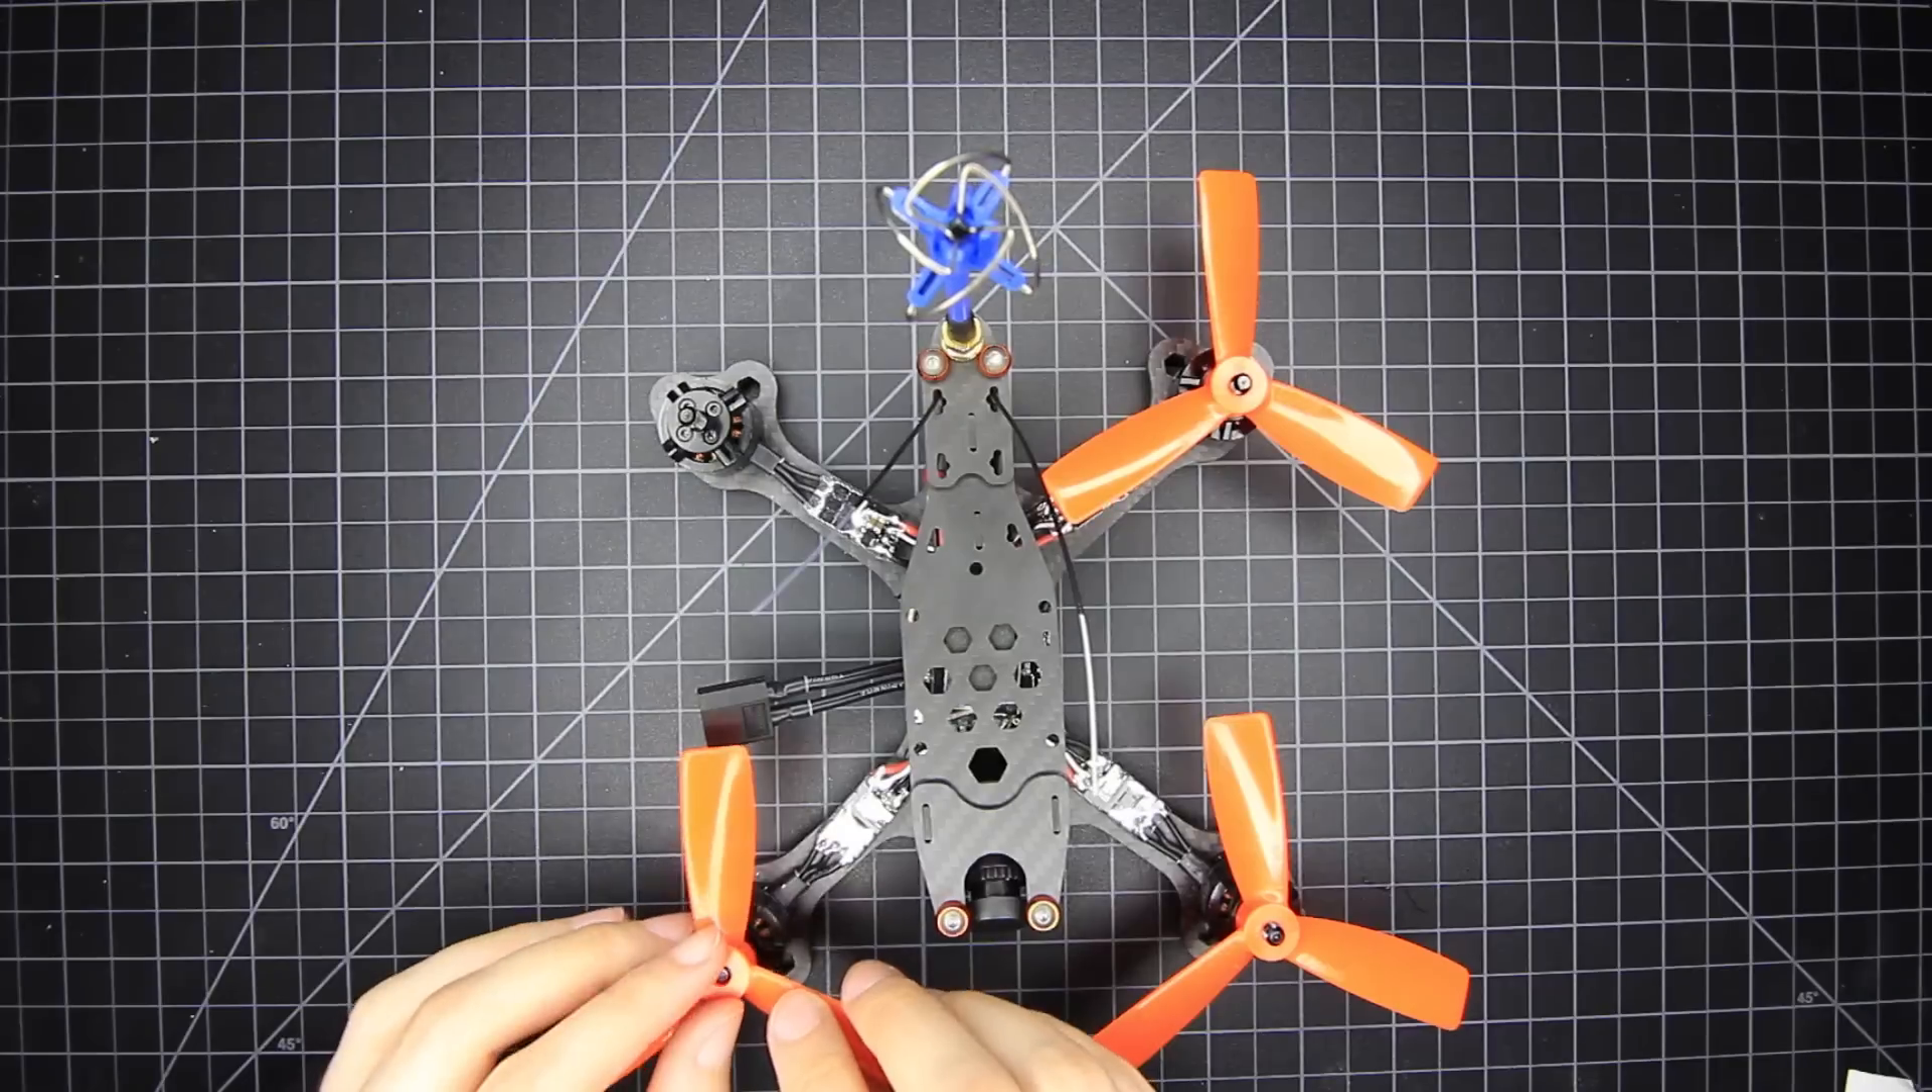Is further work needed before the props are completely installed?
Yes.